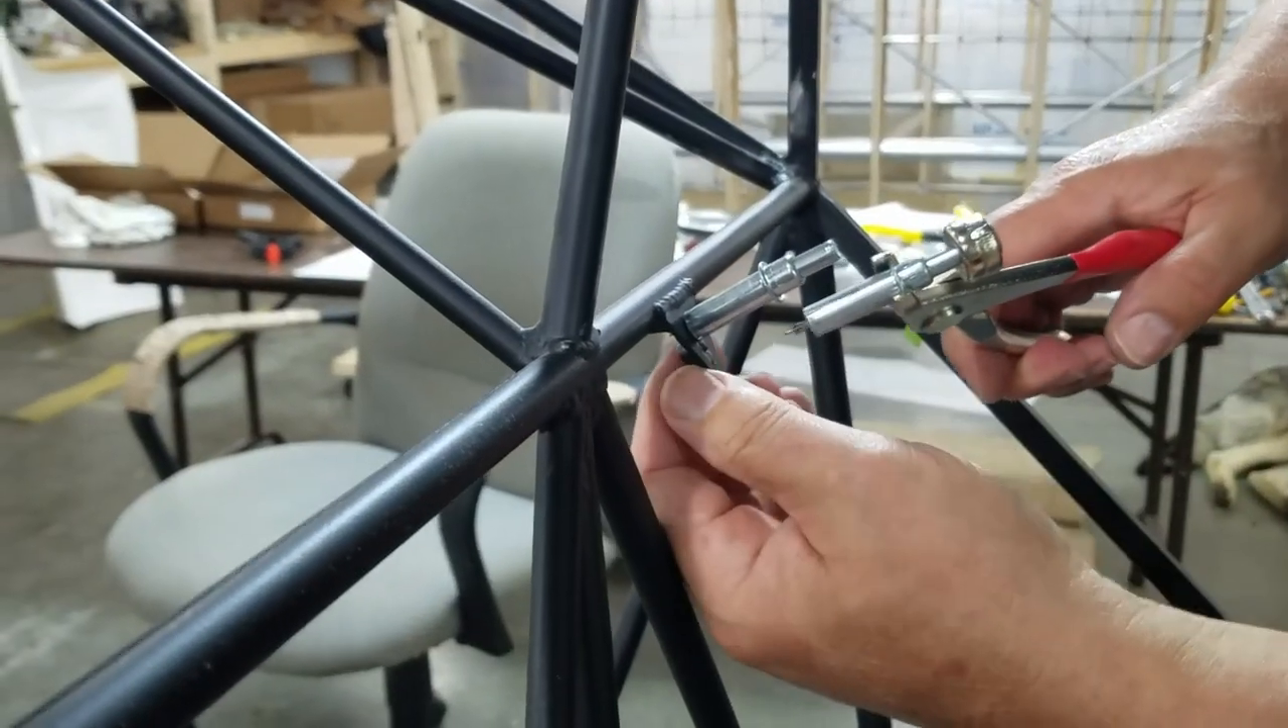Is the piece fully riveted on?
No.